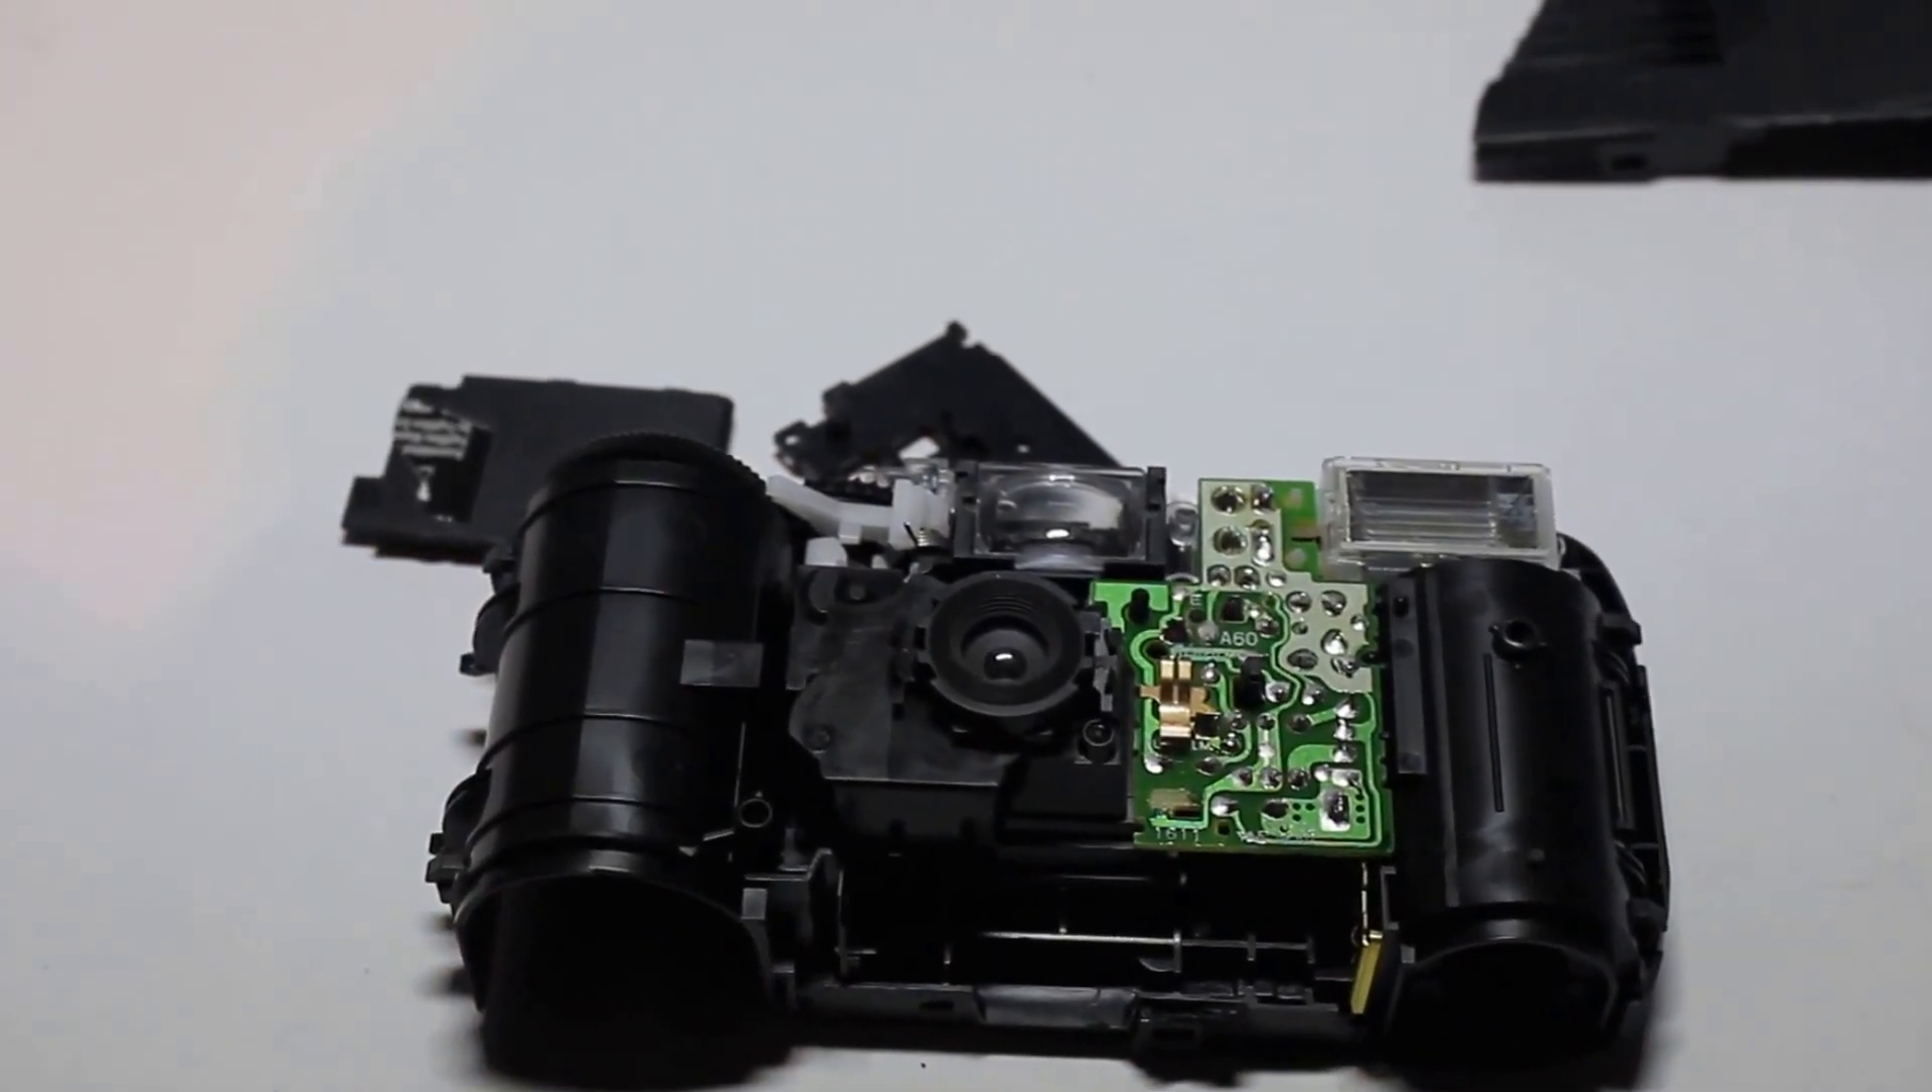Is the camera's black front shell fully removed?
Yes.